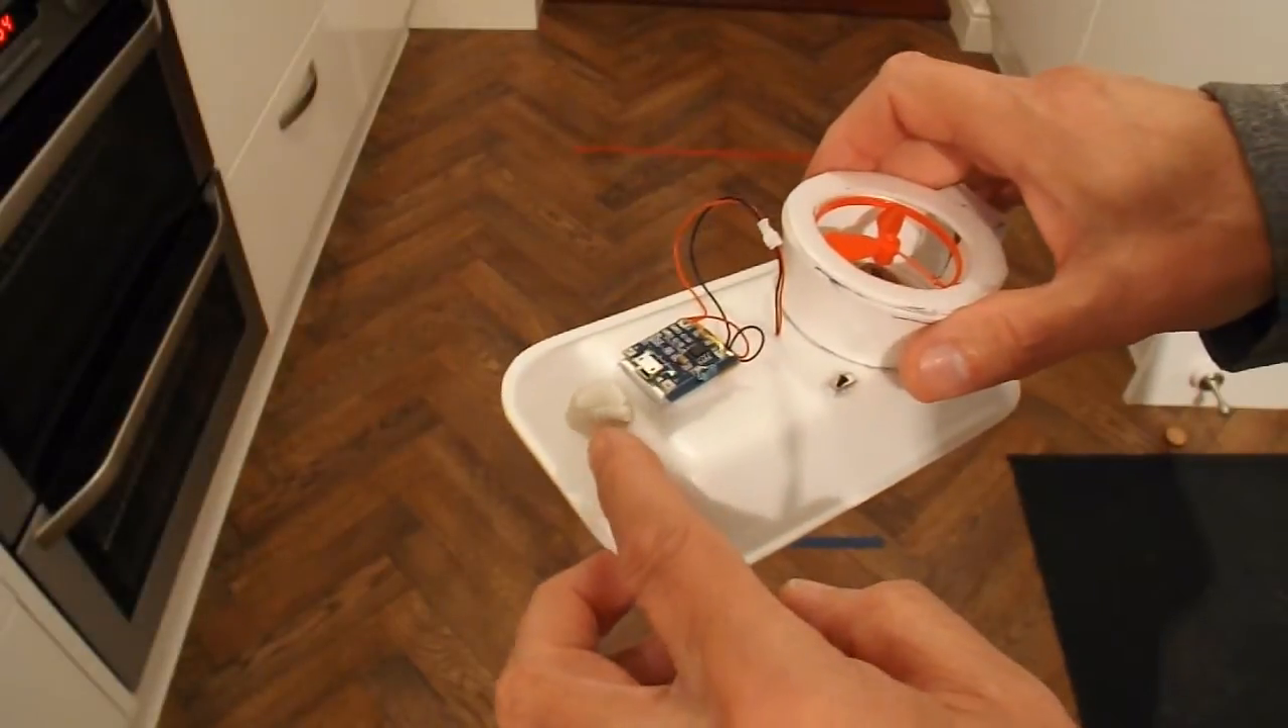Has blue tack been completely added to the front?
Yes.